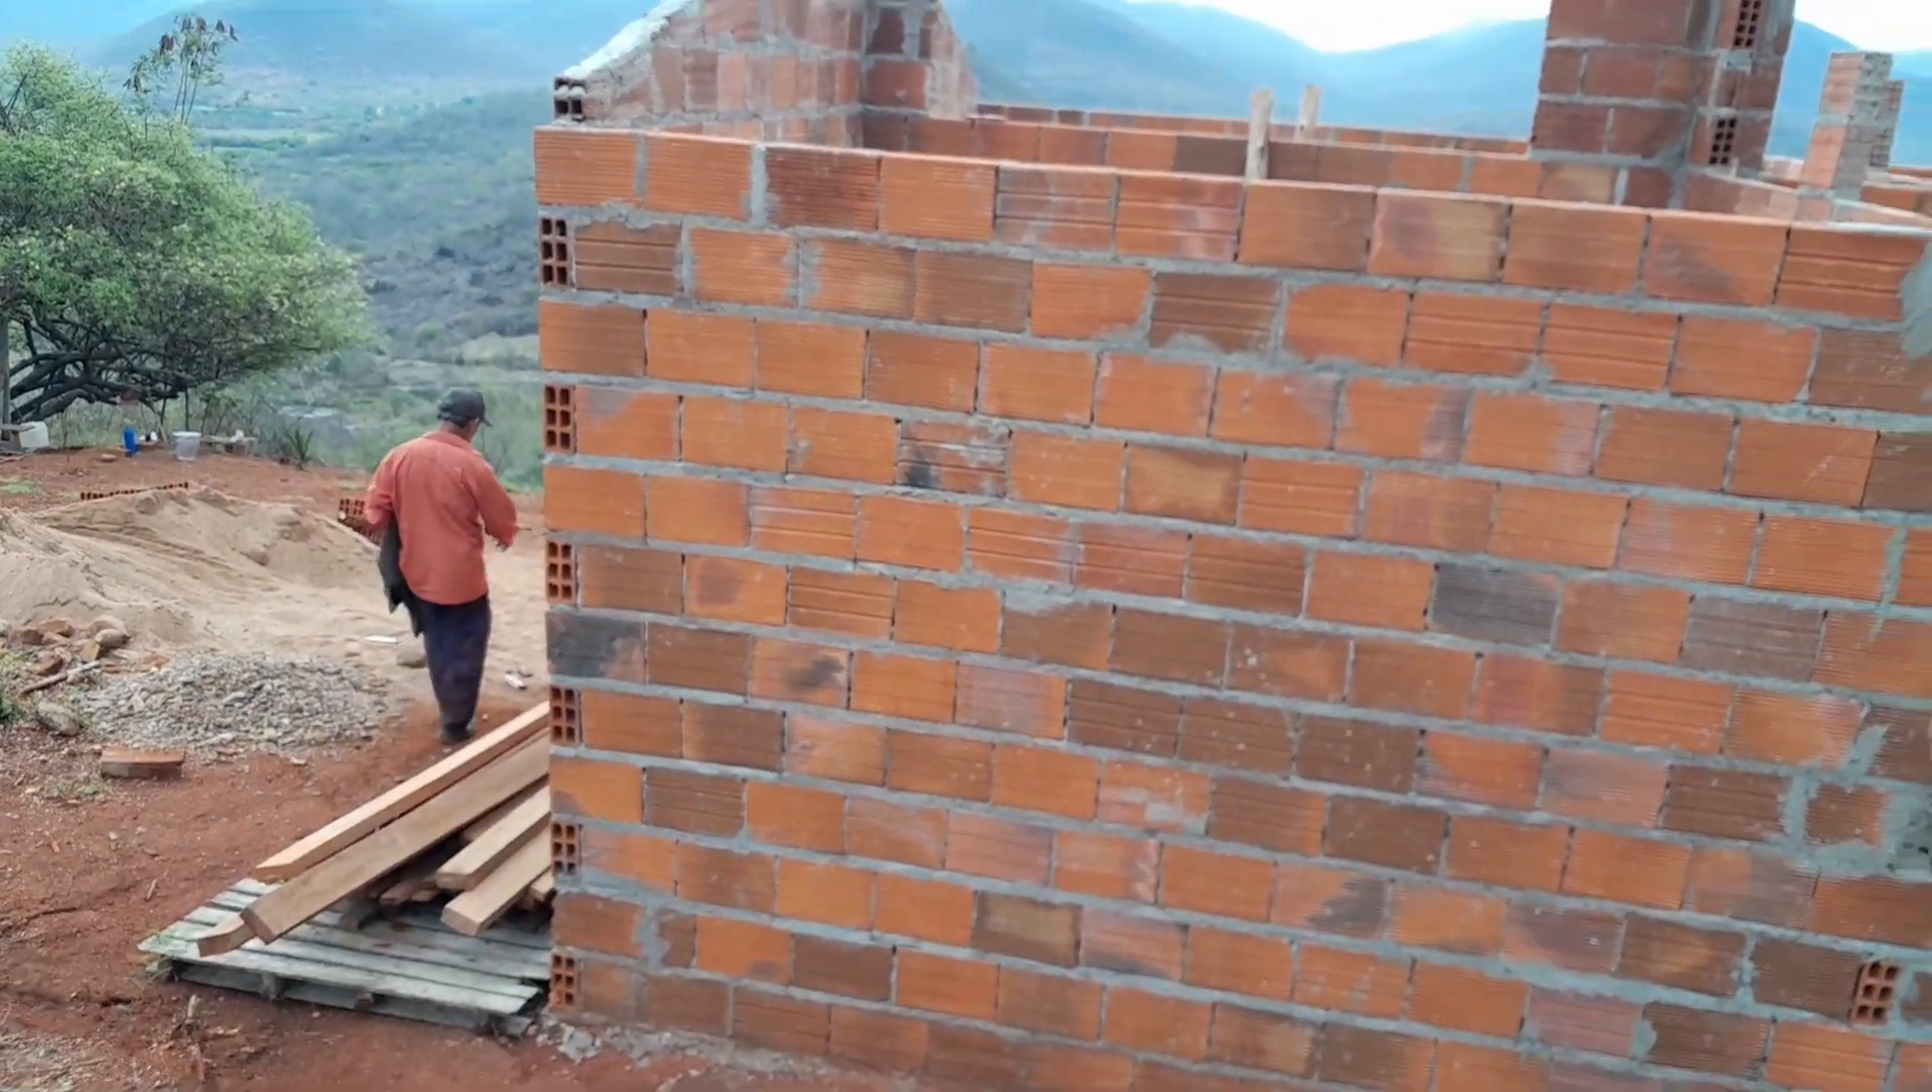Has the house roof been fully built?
No.